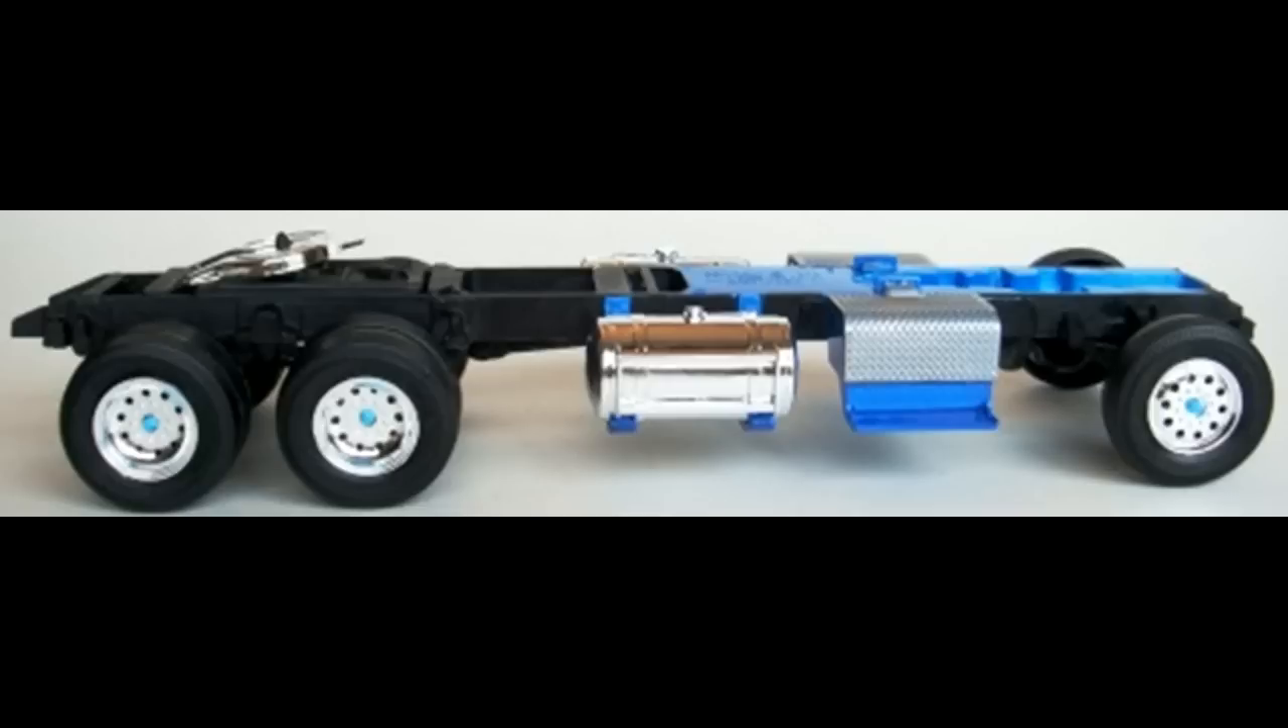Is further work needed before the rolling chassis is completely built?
No.